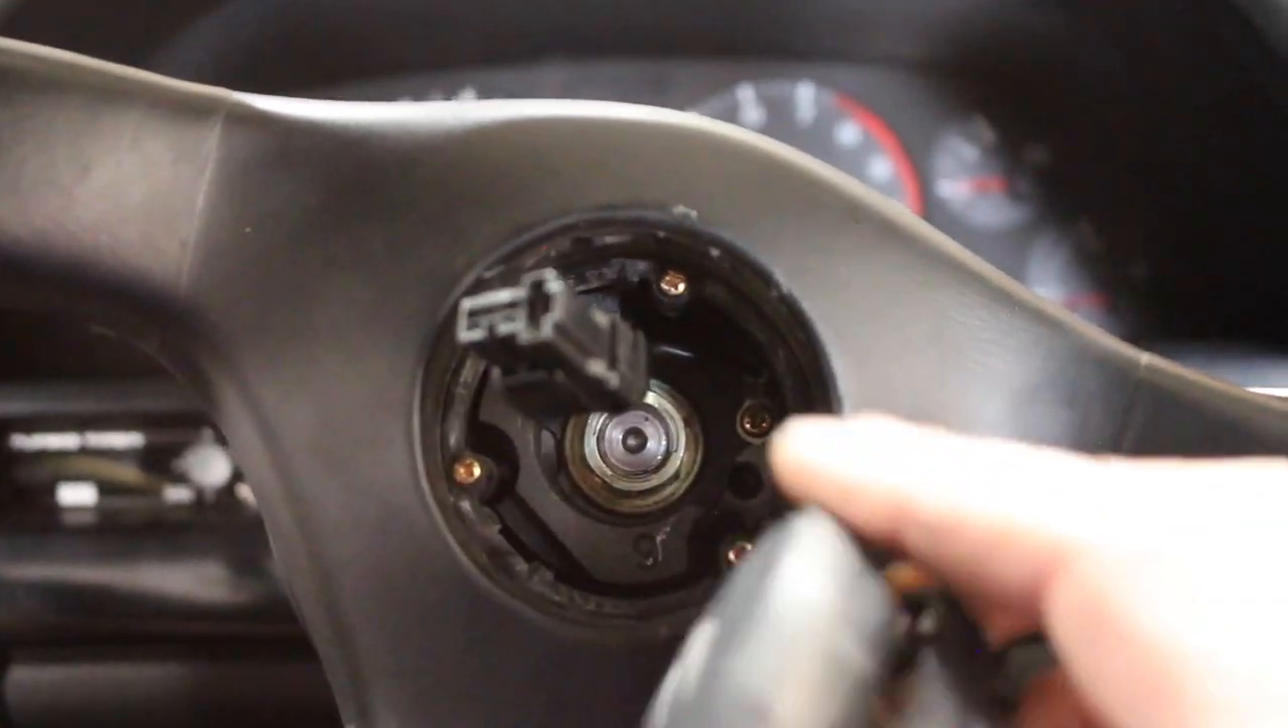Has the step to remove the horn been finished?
Yes.